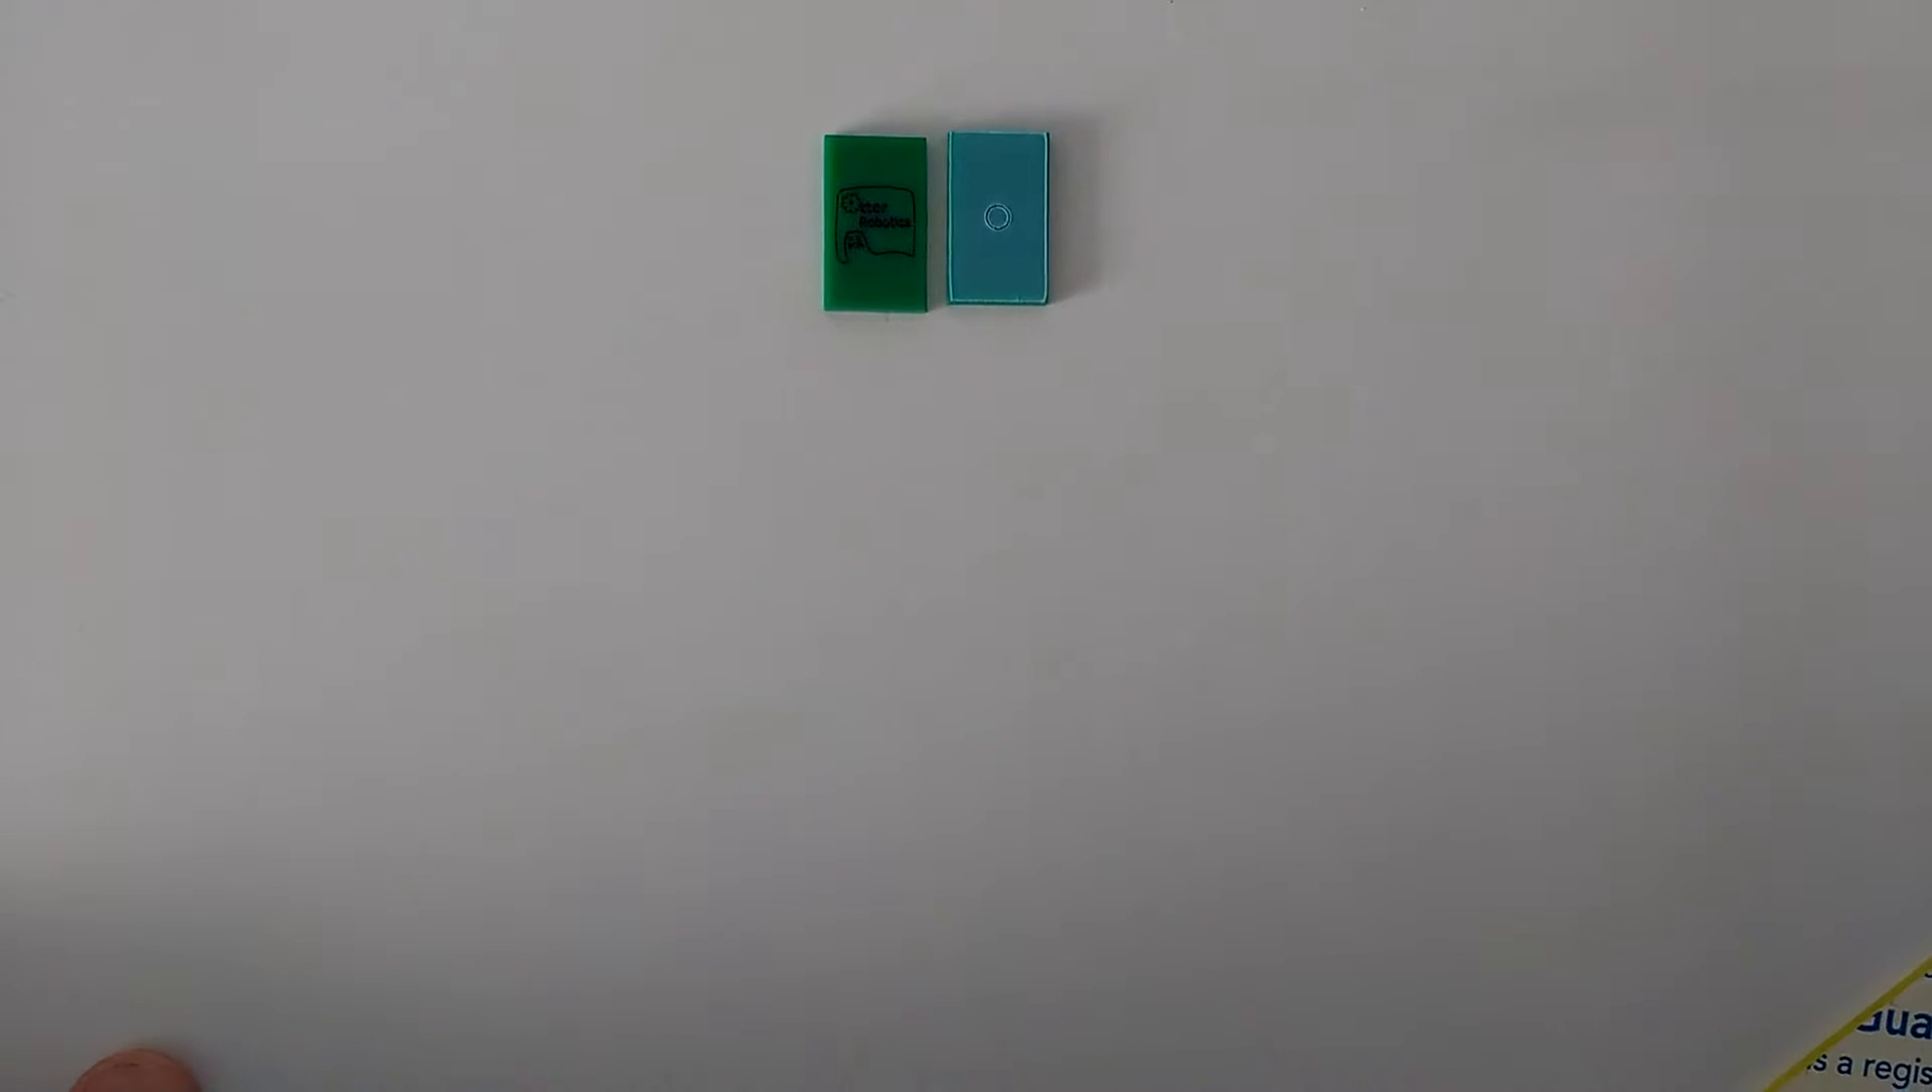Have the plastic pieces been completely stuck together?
No.